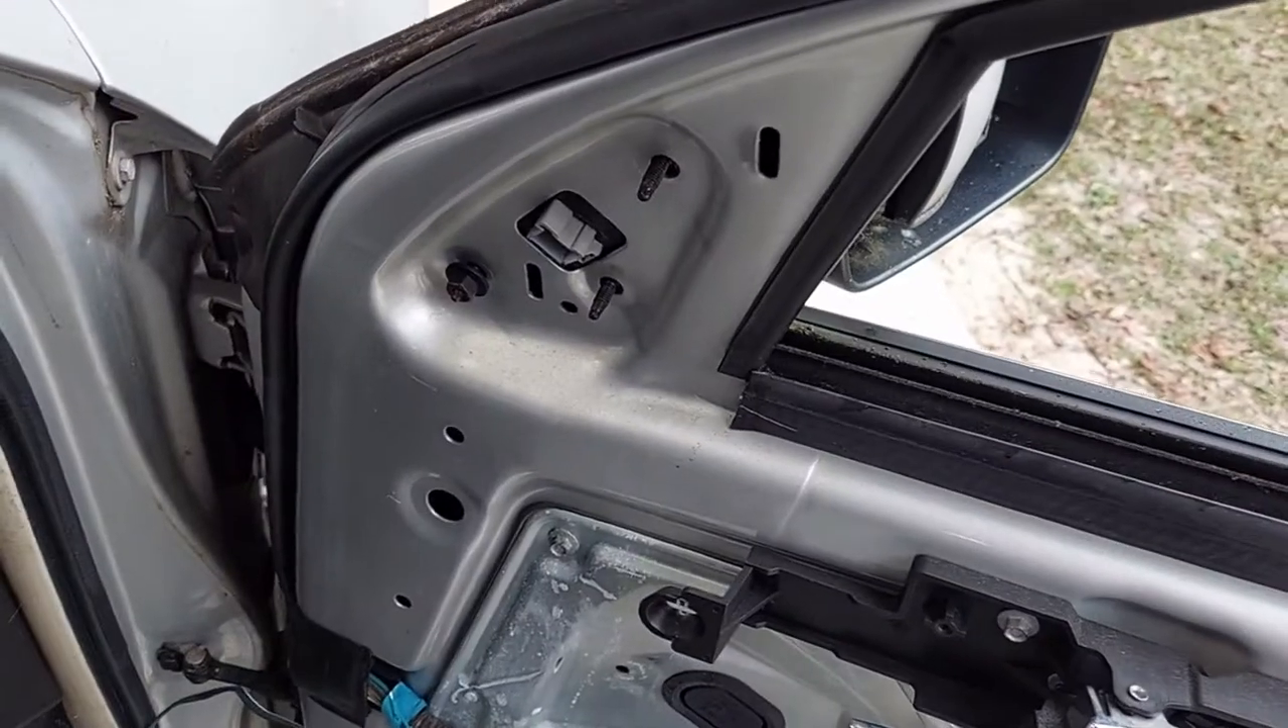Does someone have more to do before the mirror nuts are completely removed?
Yes.